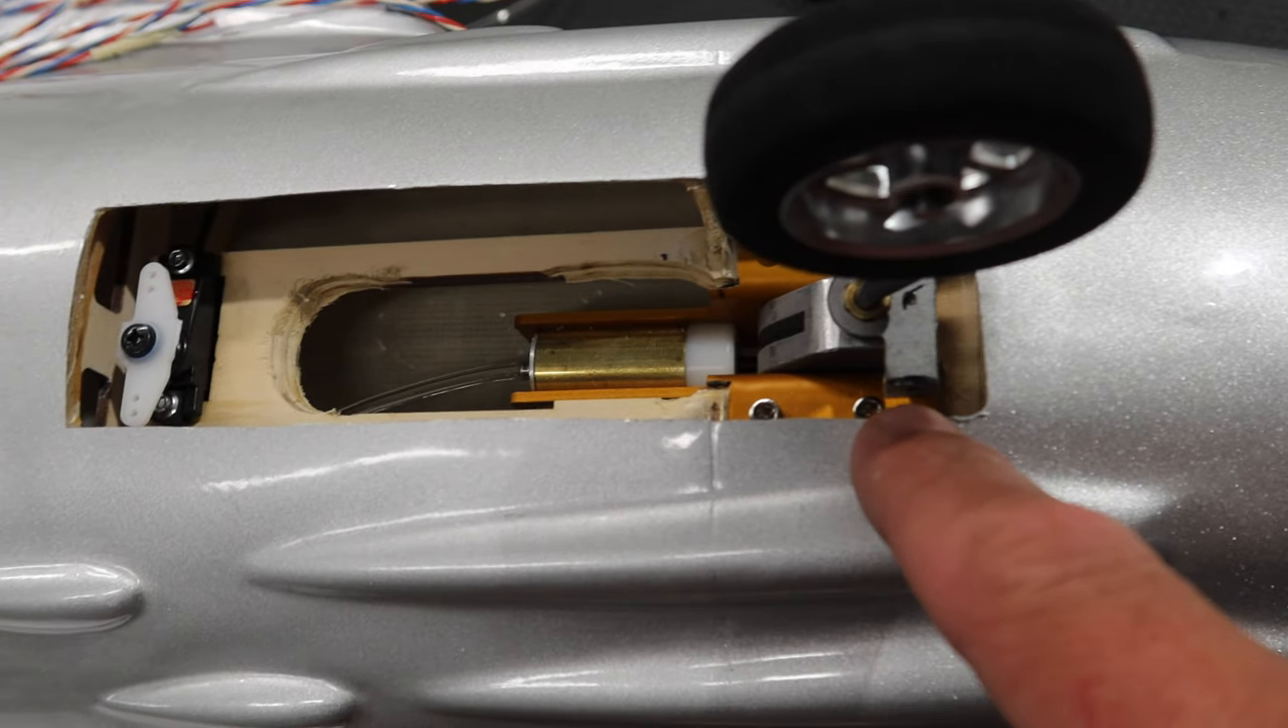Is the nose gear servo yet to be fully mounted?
No.